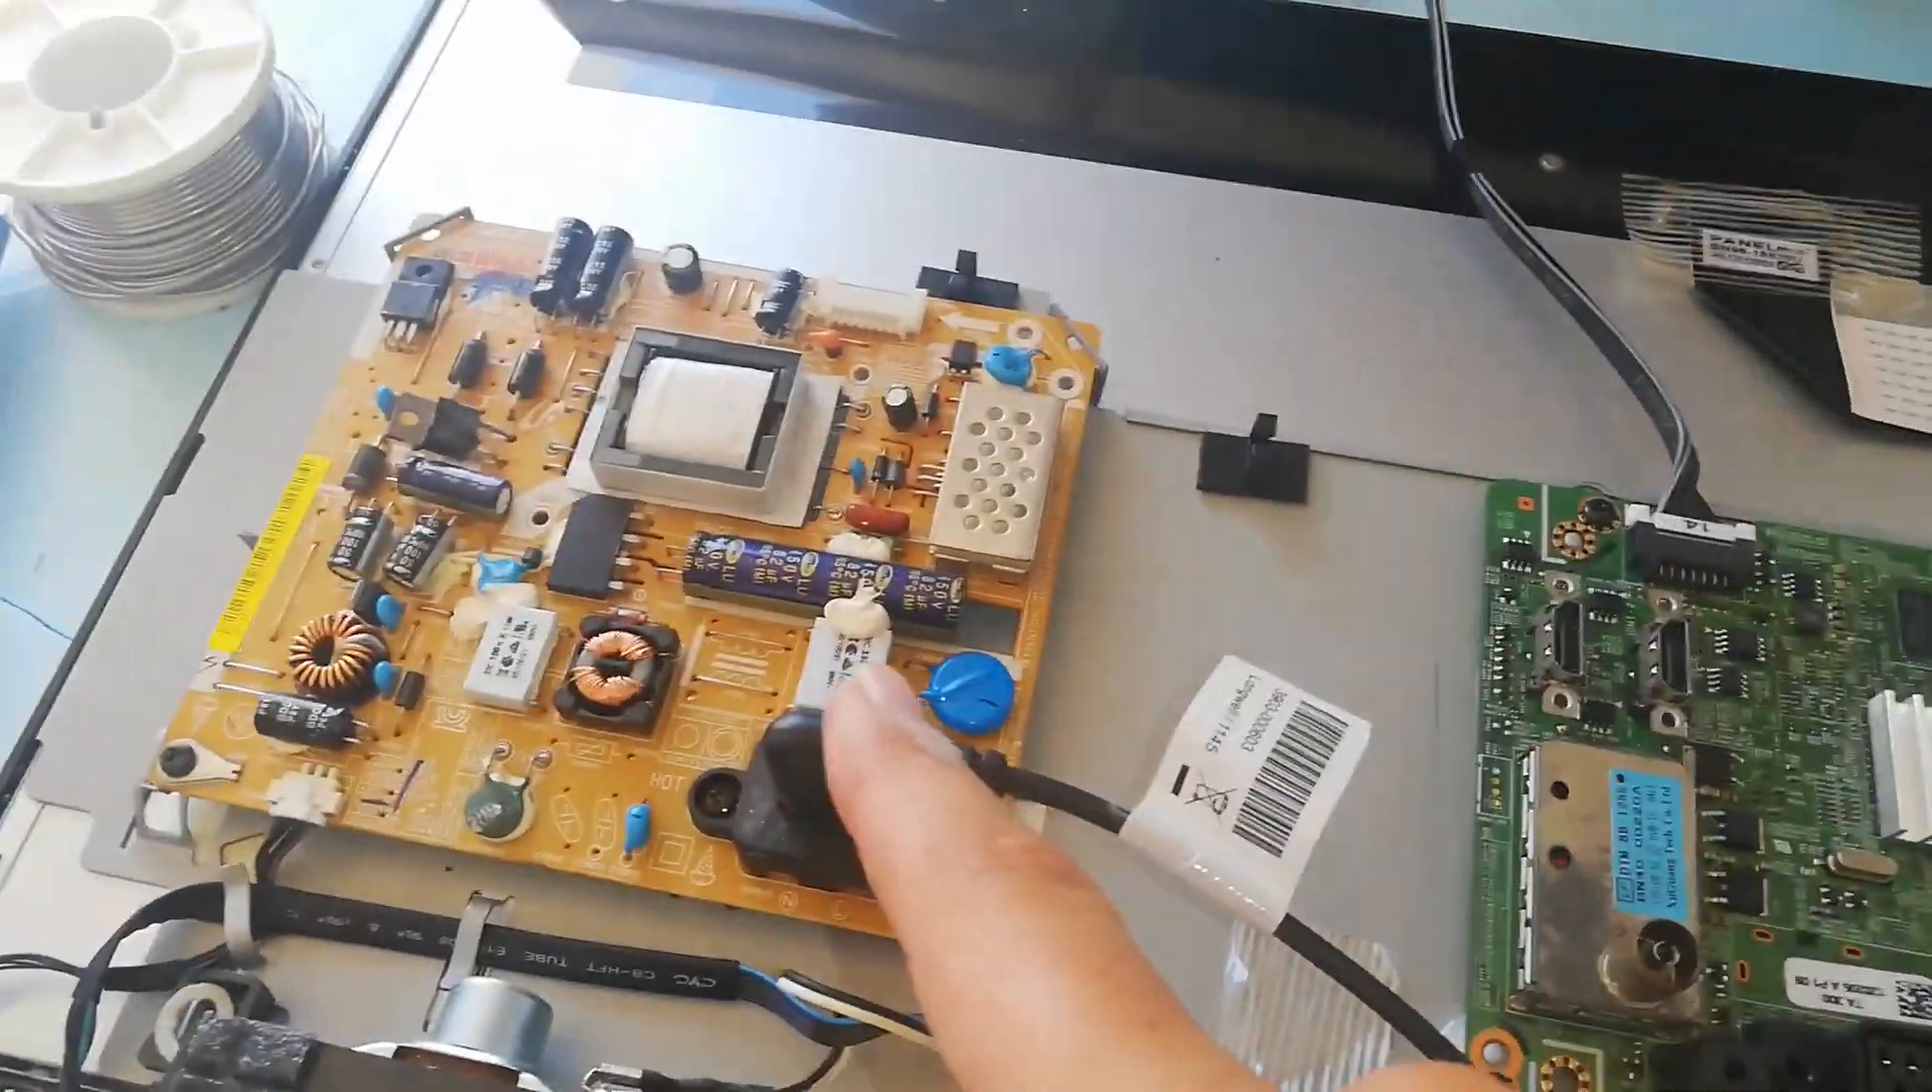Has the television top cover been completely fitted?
No.